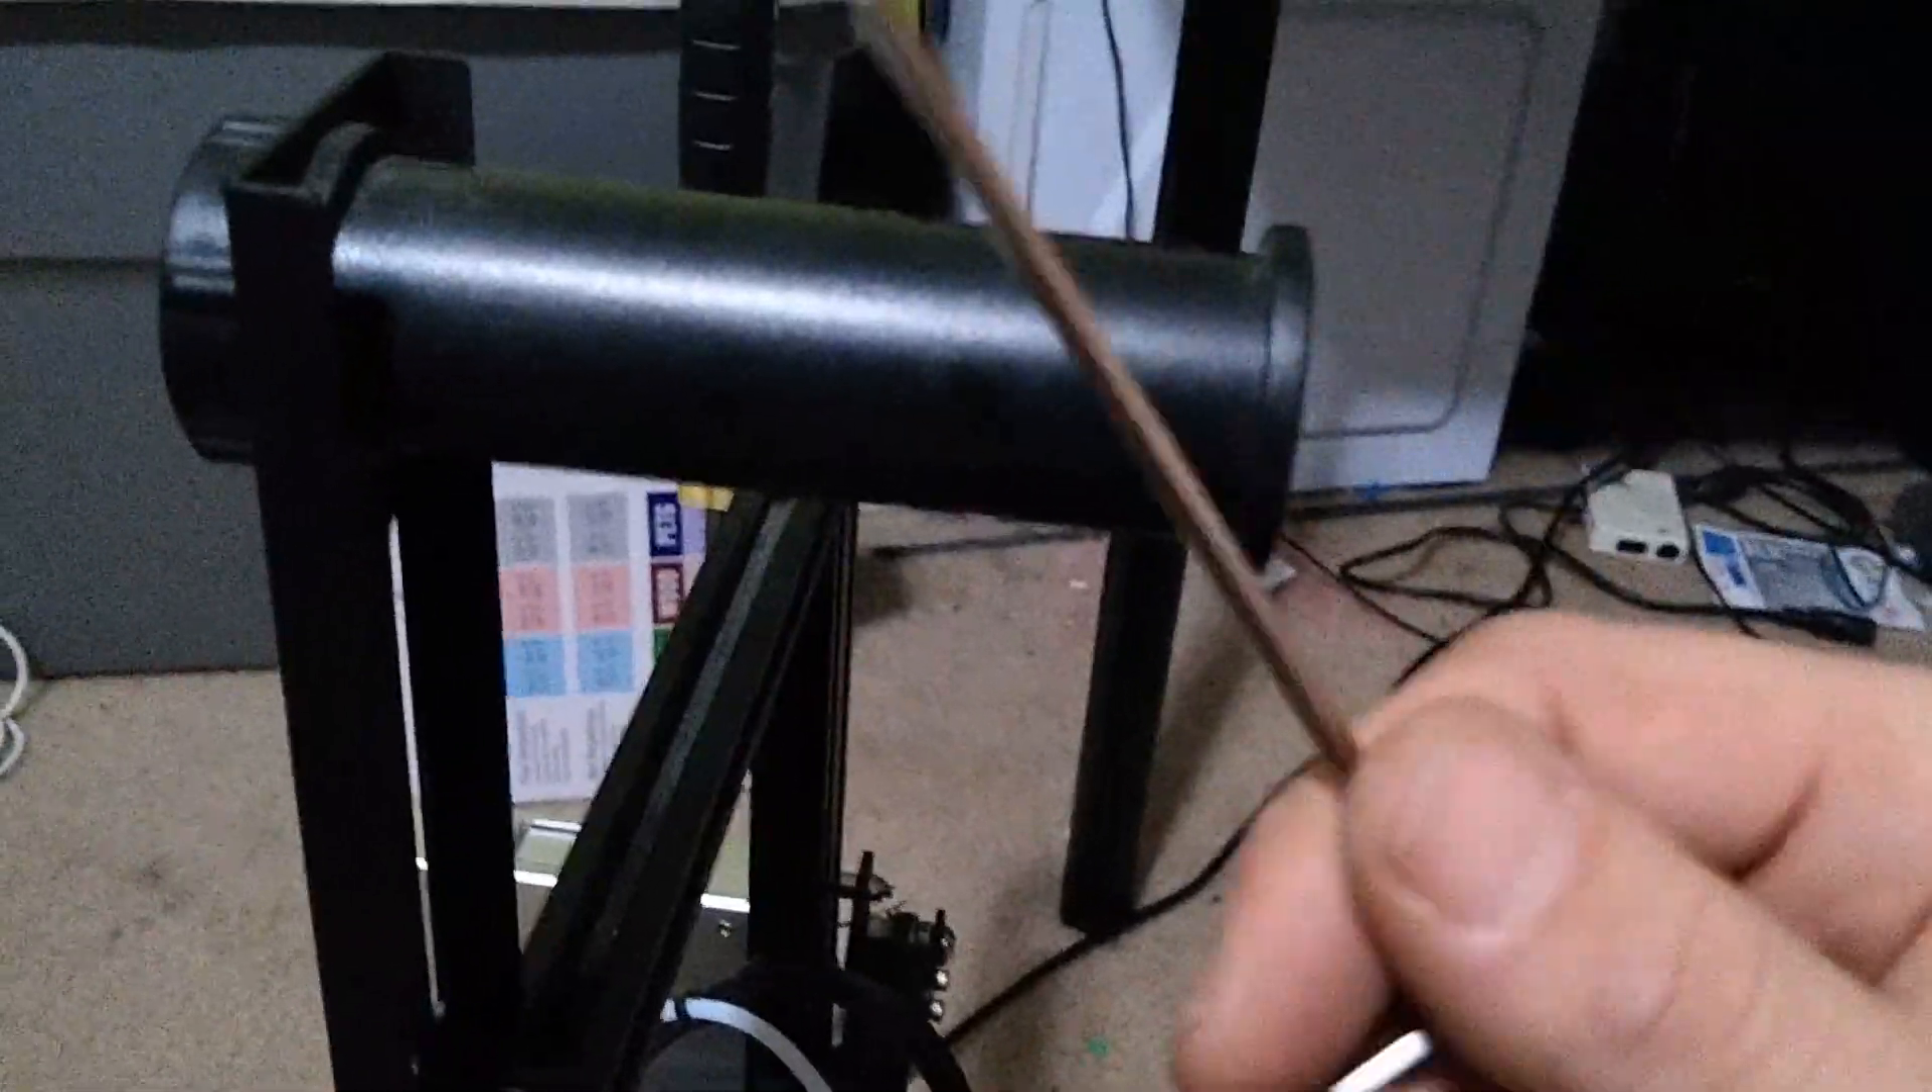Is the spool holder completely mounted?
Yes.